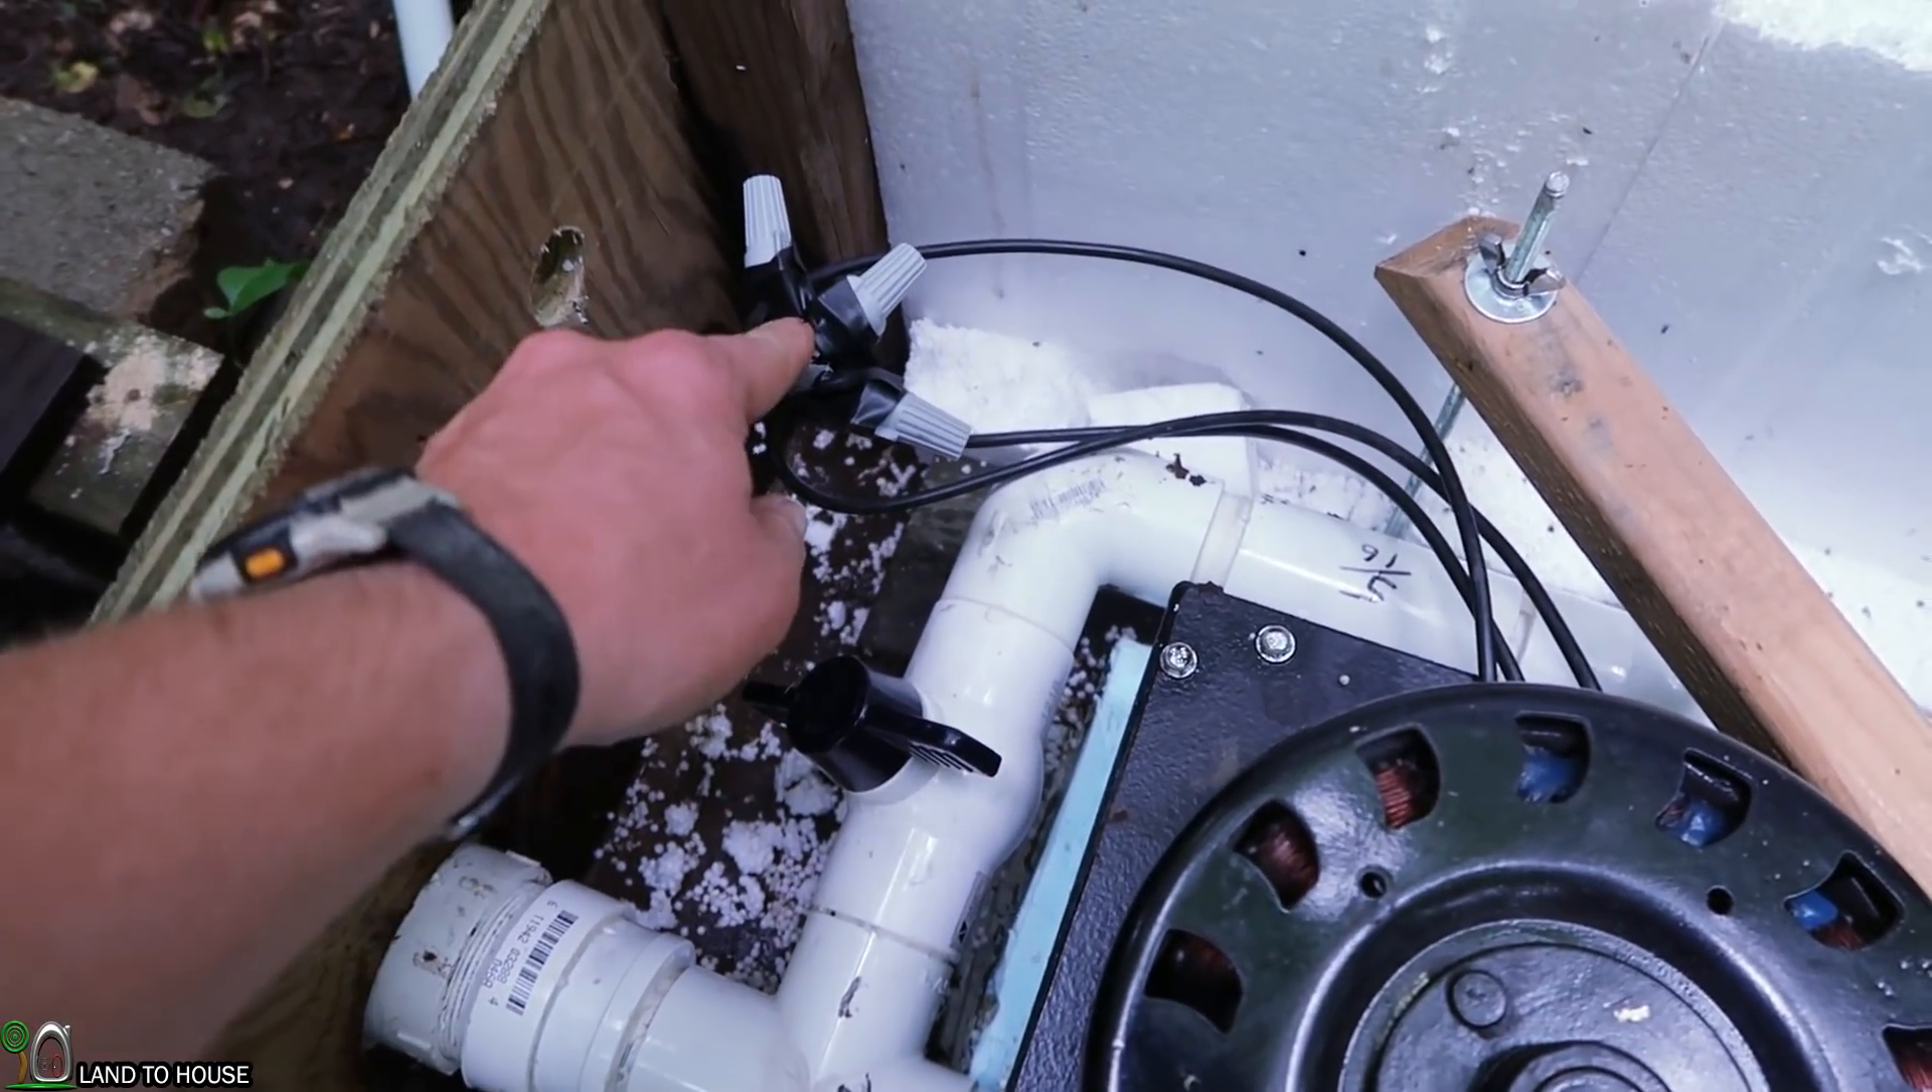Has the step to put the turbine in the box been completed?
Yes.